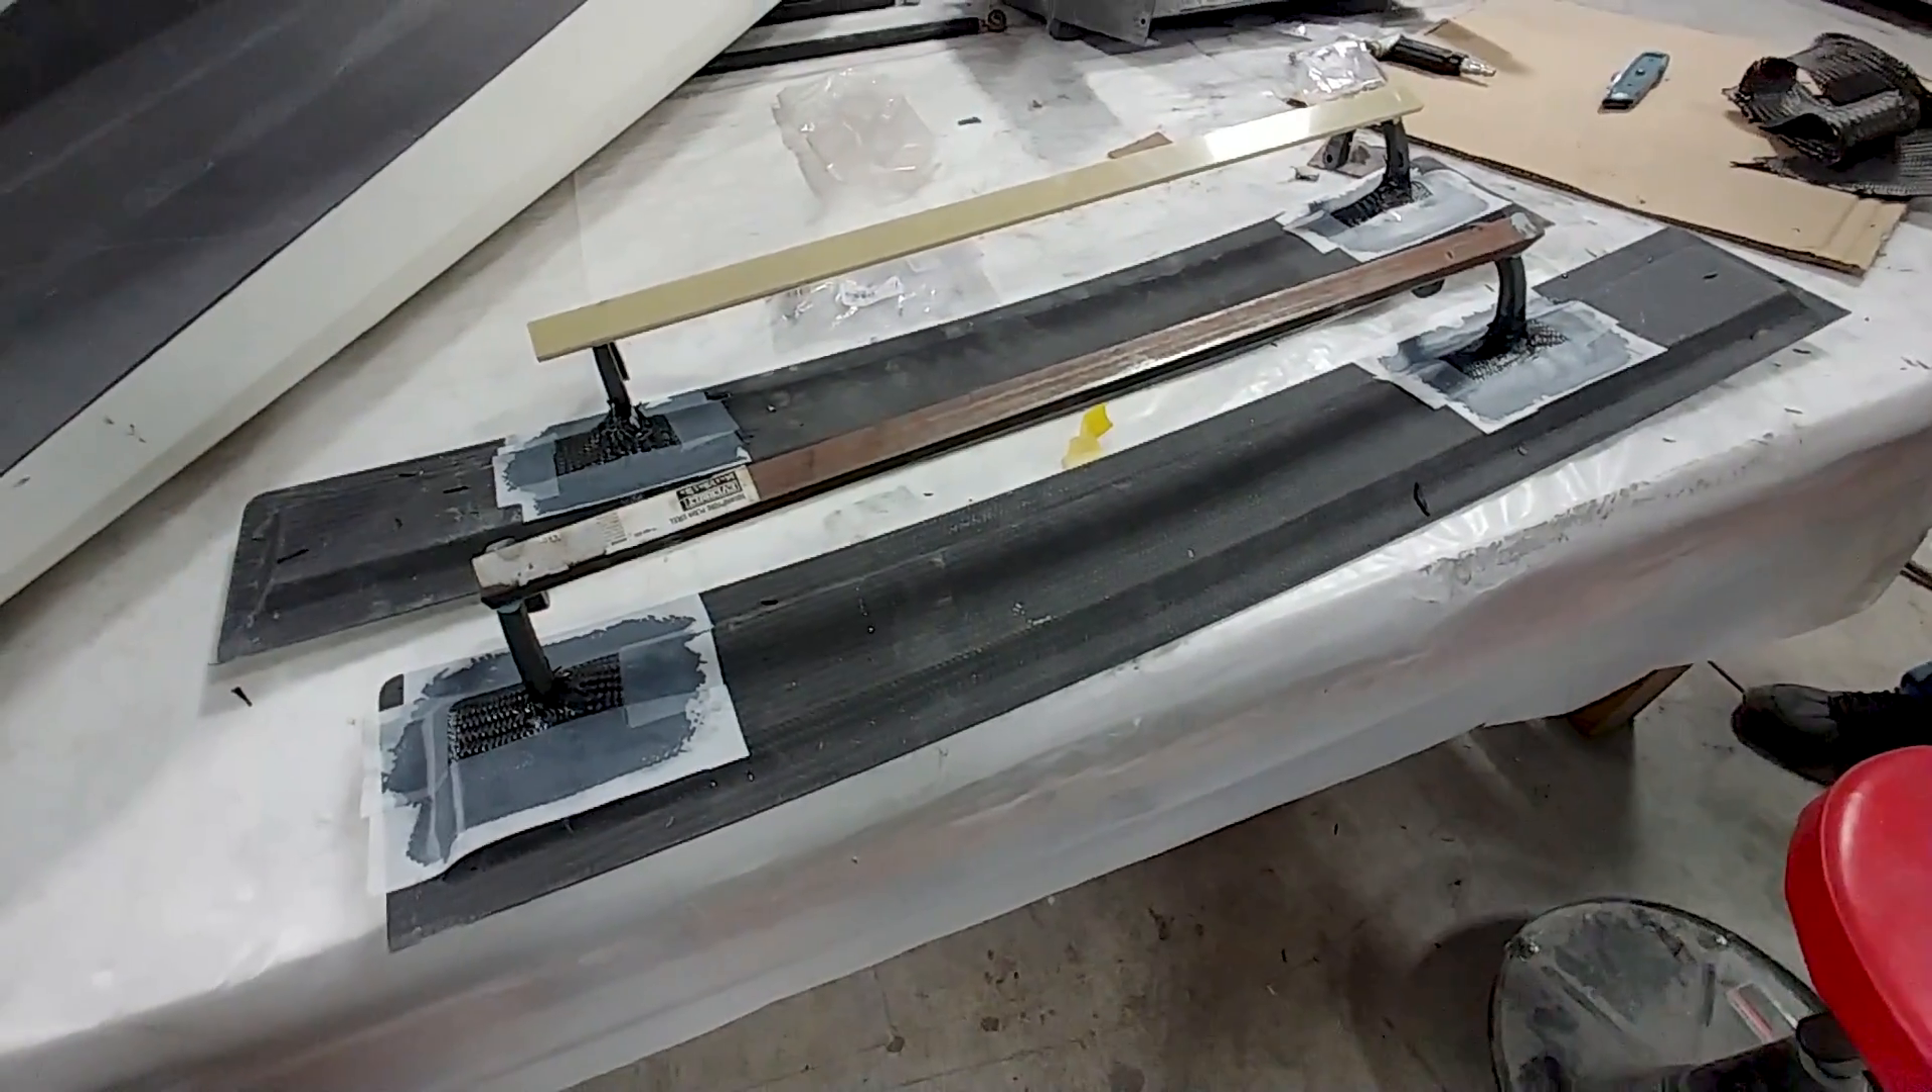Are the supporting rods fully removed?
No.